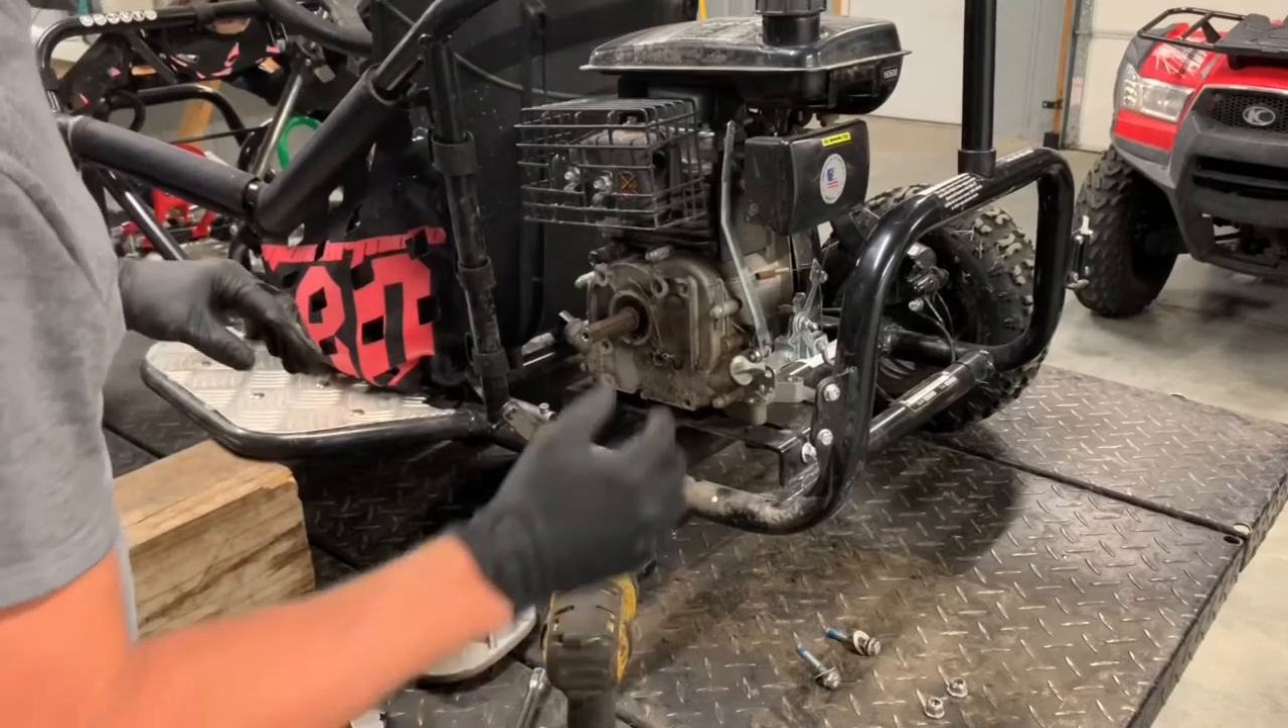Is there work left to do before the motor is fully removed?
Yes.